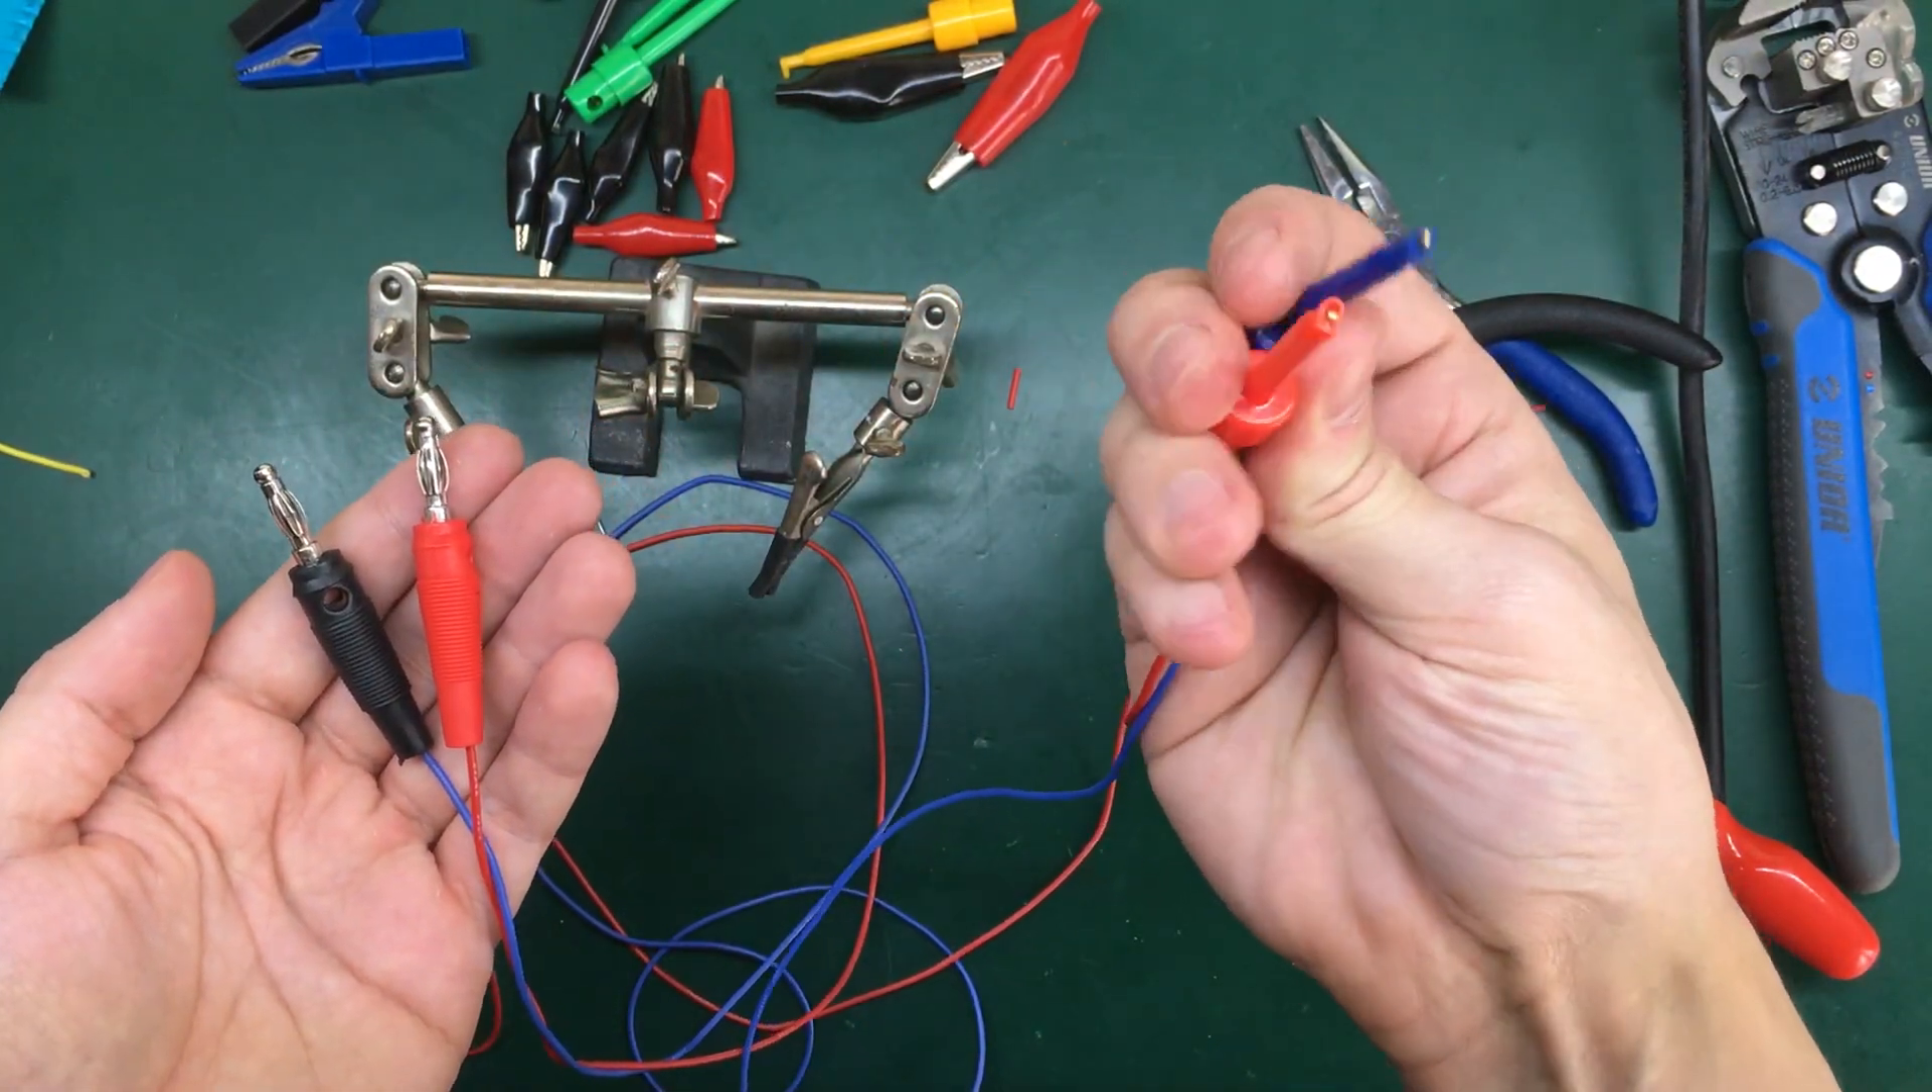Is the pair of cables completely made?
Yes.